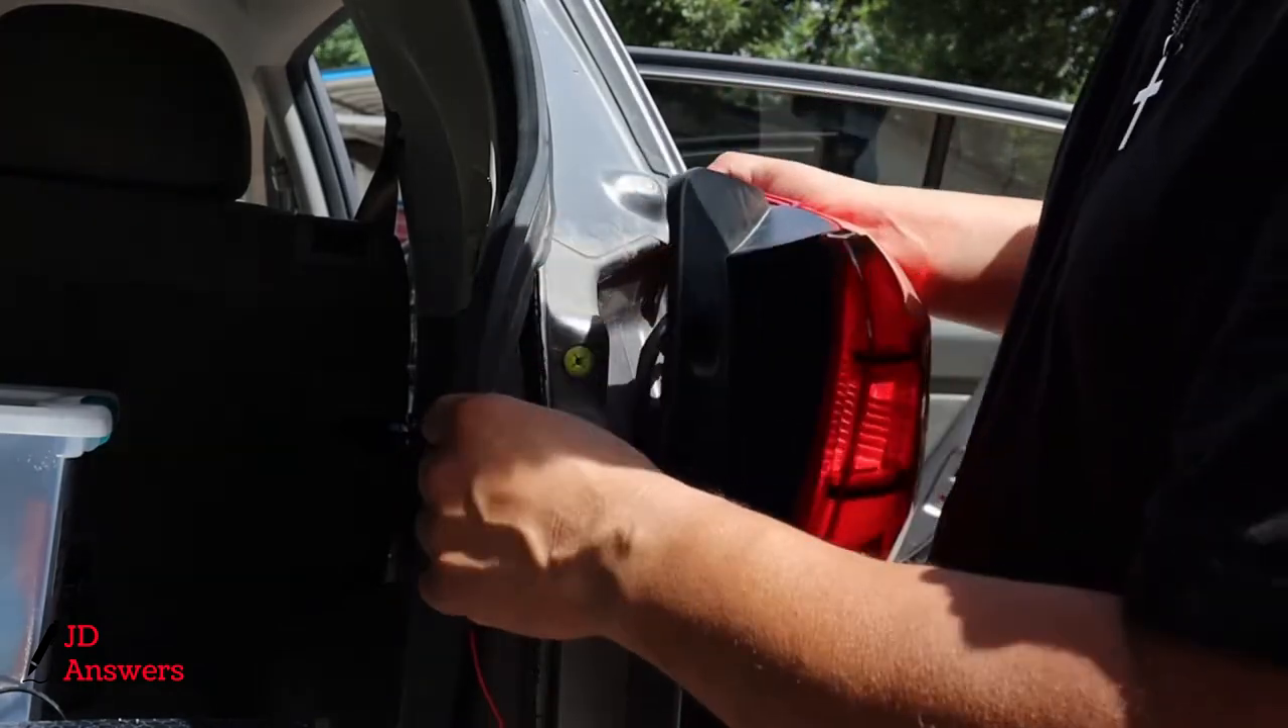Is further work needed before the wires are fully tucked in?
Yes.